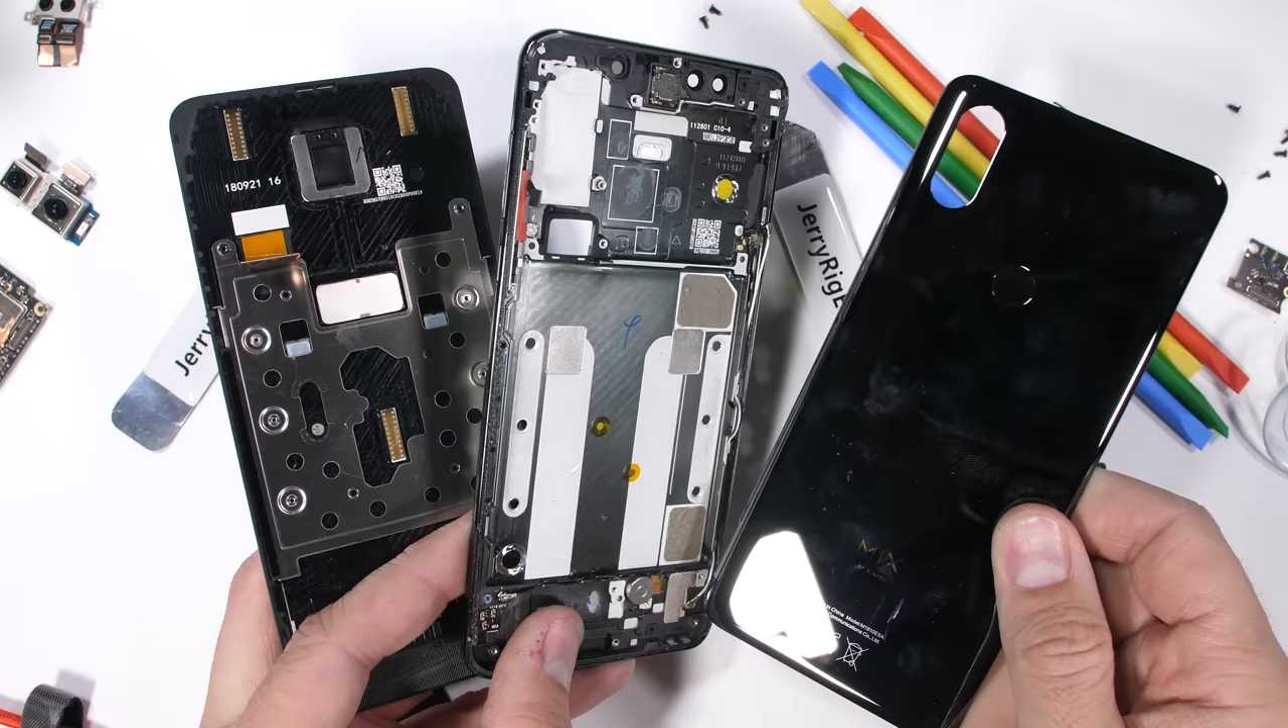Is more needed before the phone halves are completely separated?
No.